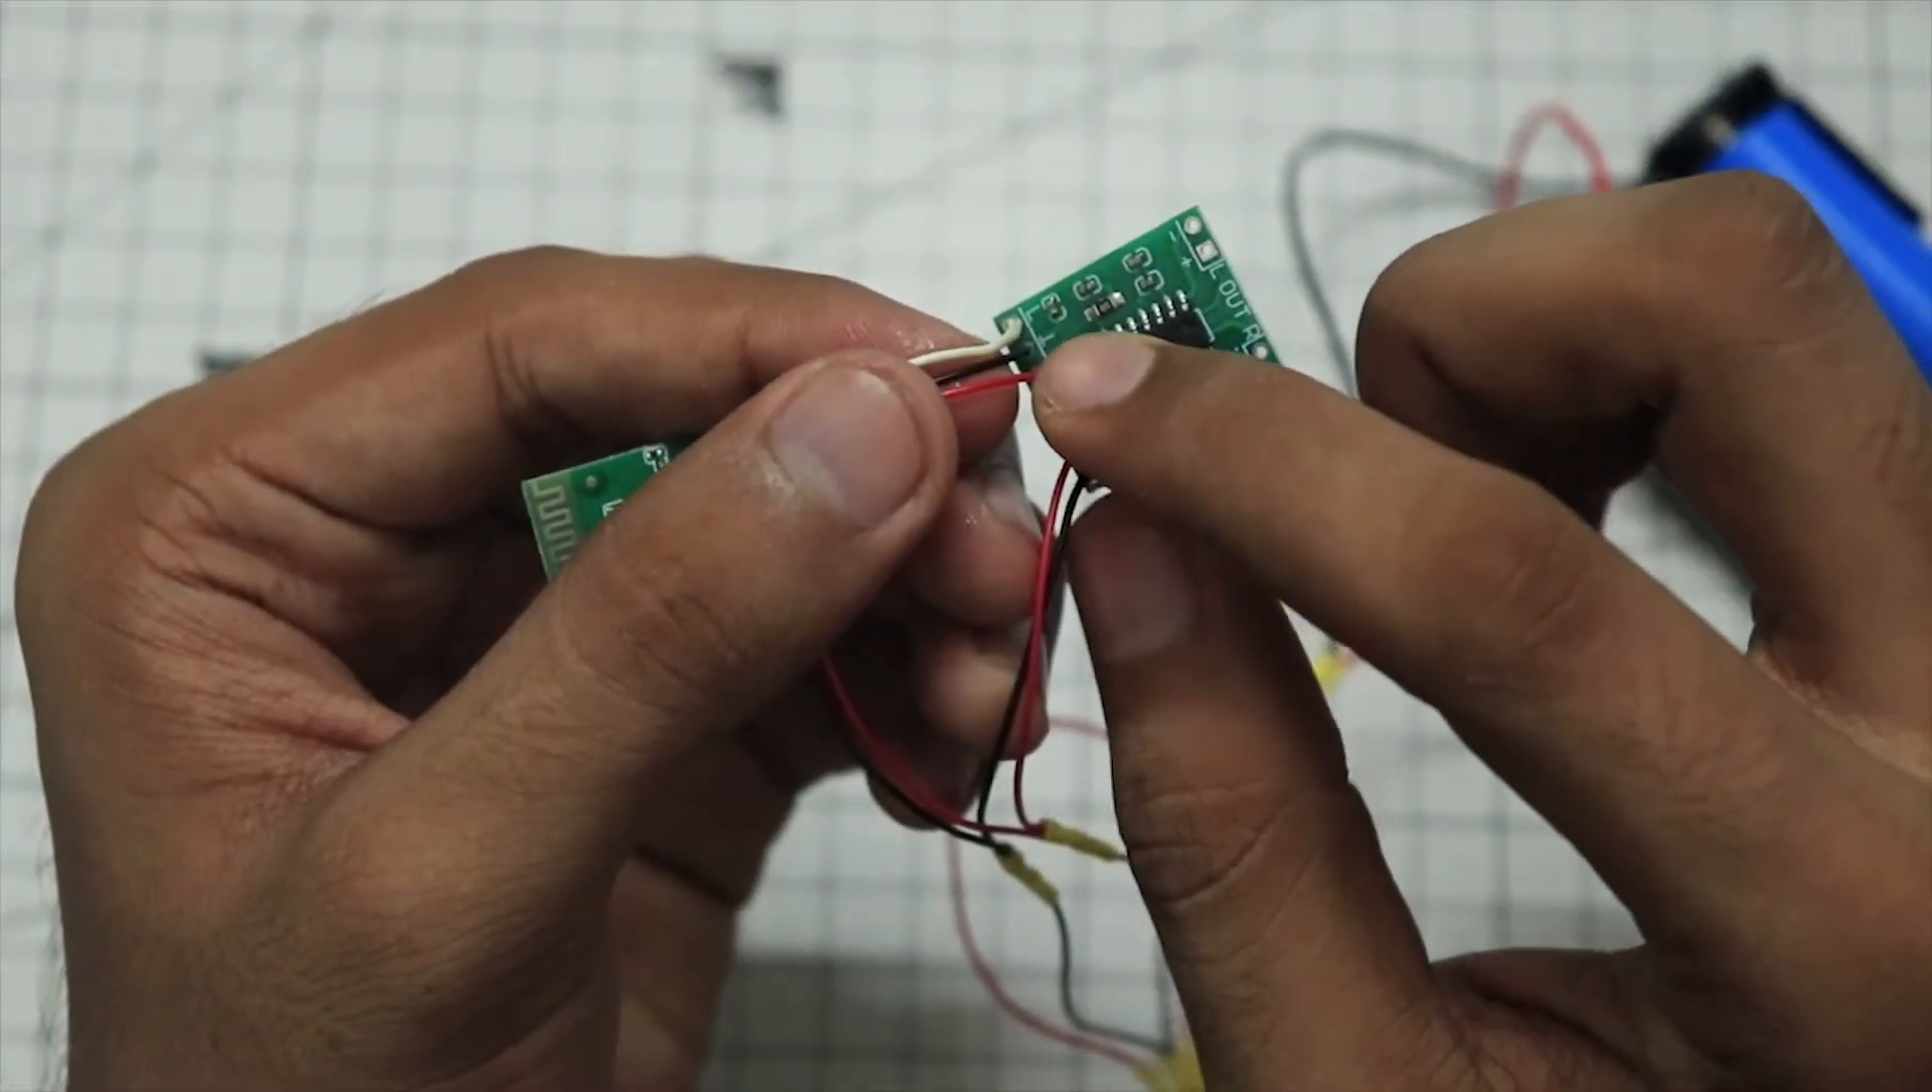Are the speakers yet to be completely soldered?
Yes.